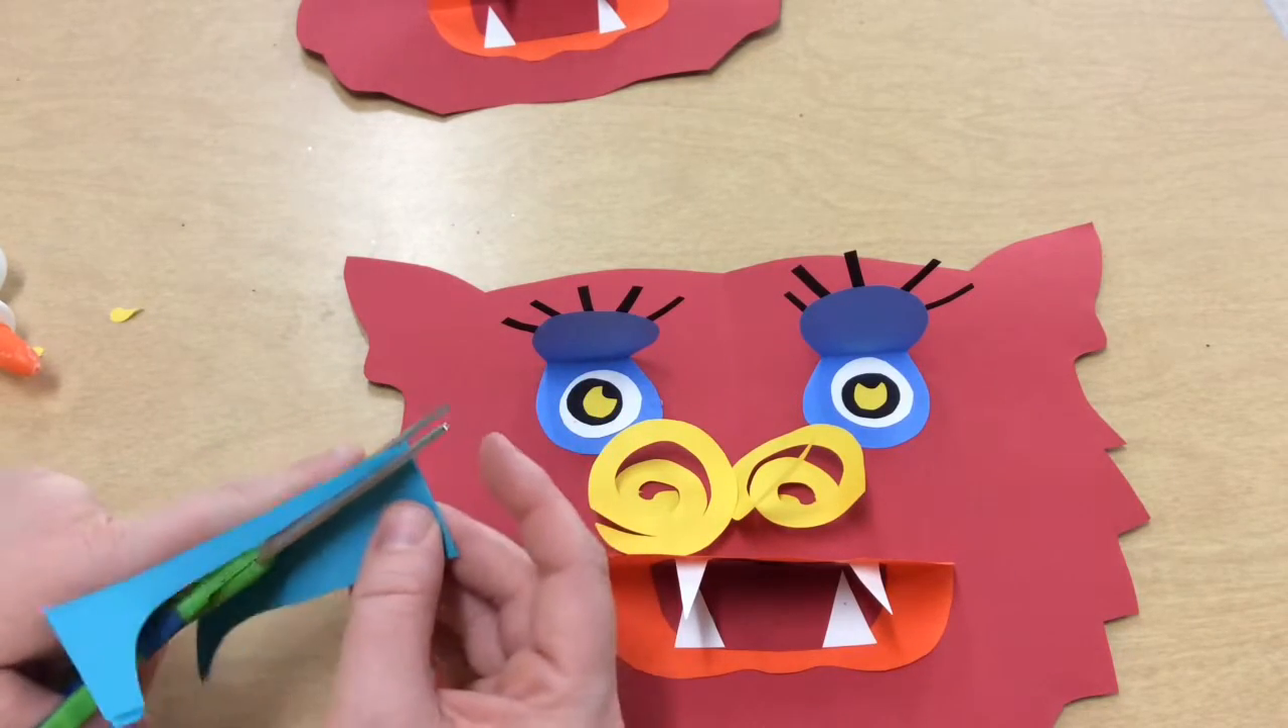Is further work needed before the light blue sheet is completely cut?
Yes.